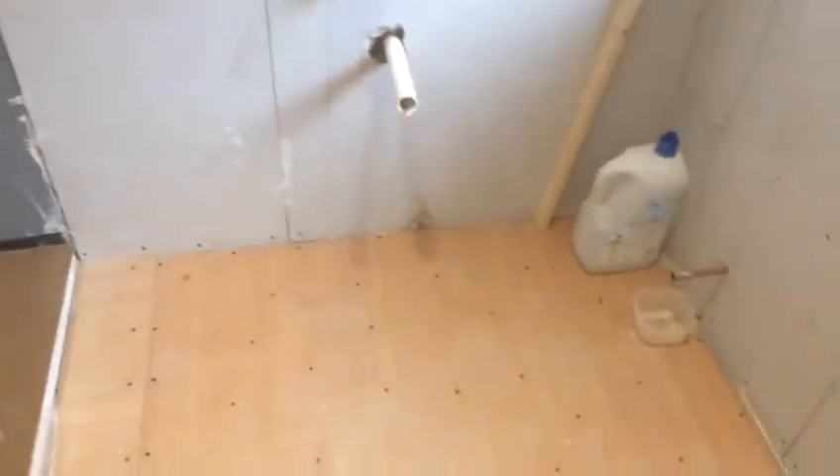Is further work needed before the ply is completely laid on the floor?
No.